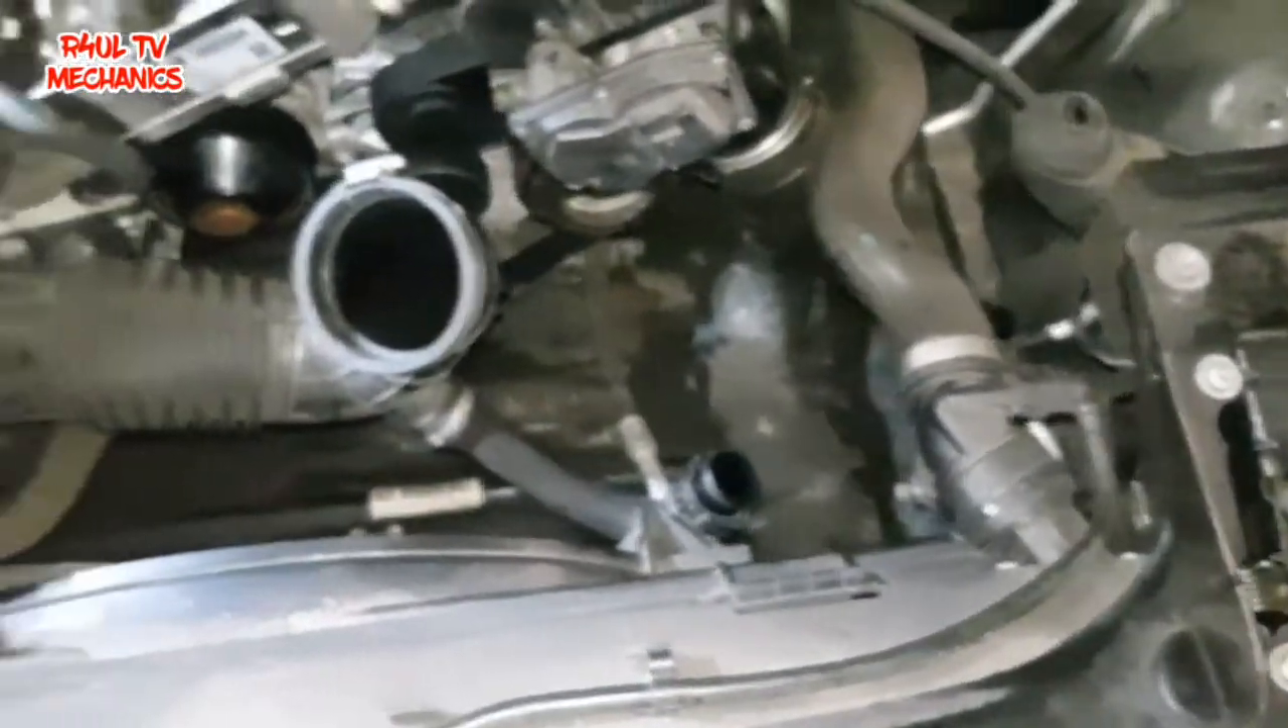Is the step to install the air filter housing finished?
No.